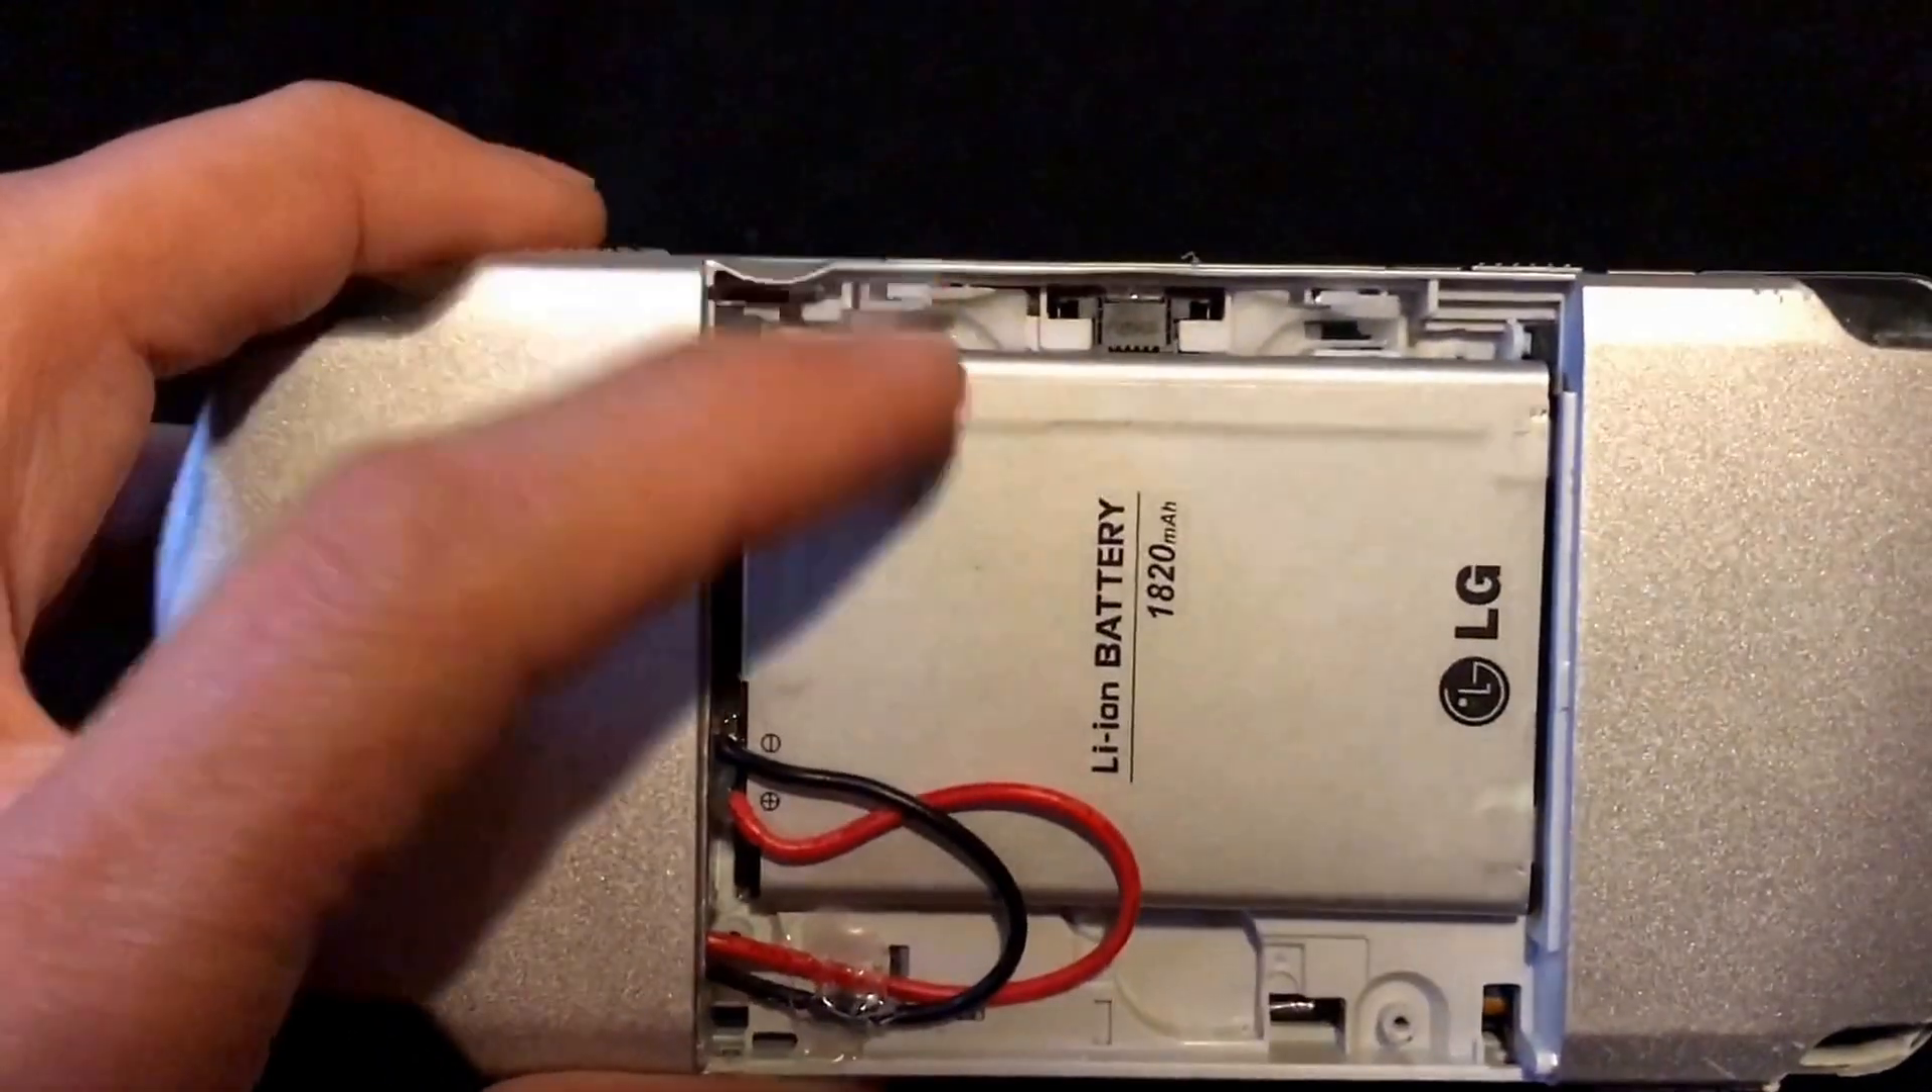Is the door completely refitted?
No.